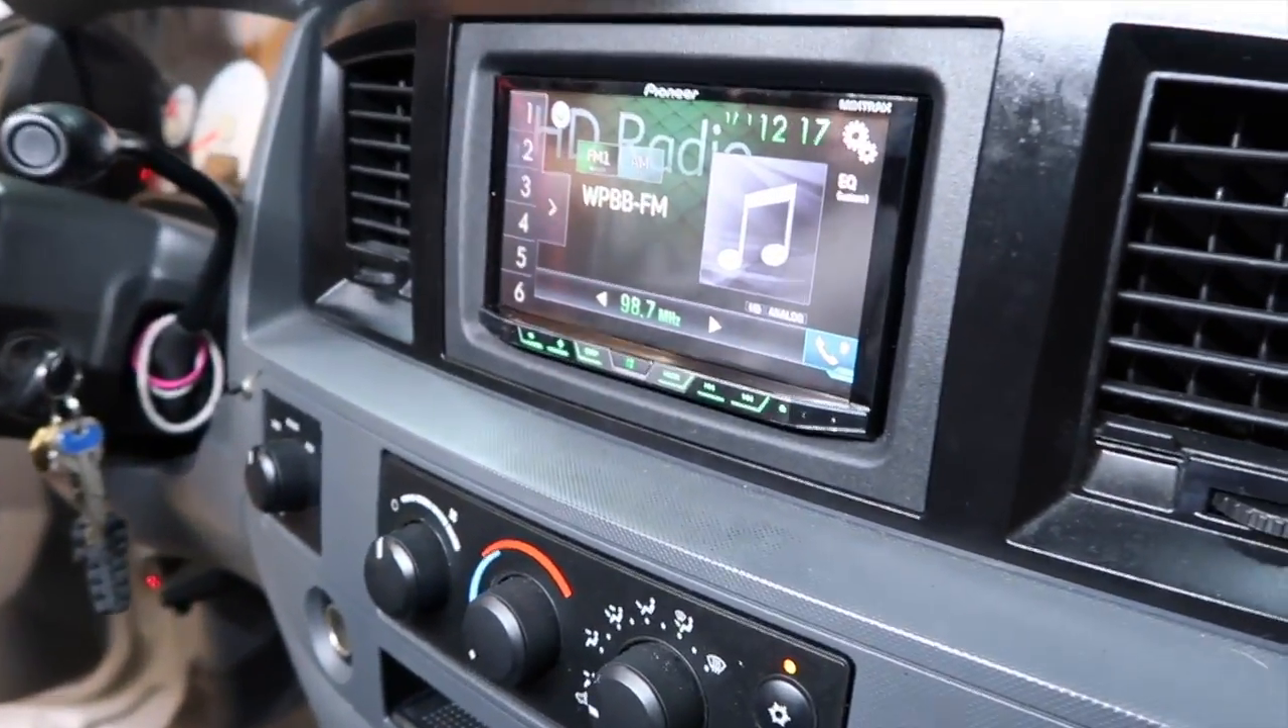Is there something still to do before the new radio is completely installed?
No.